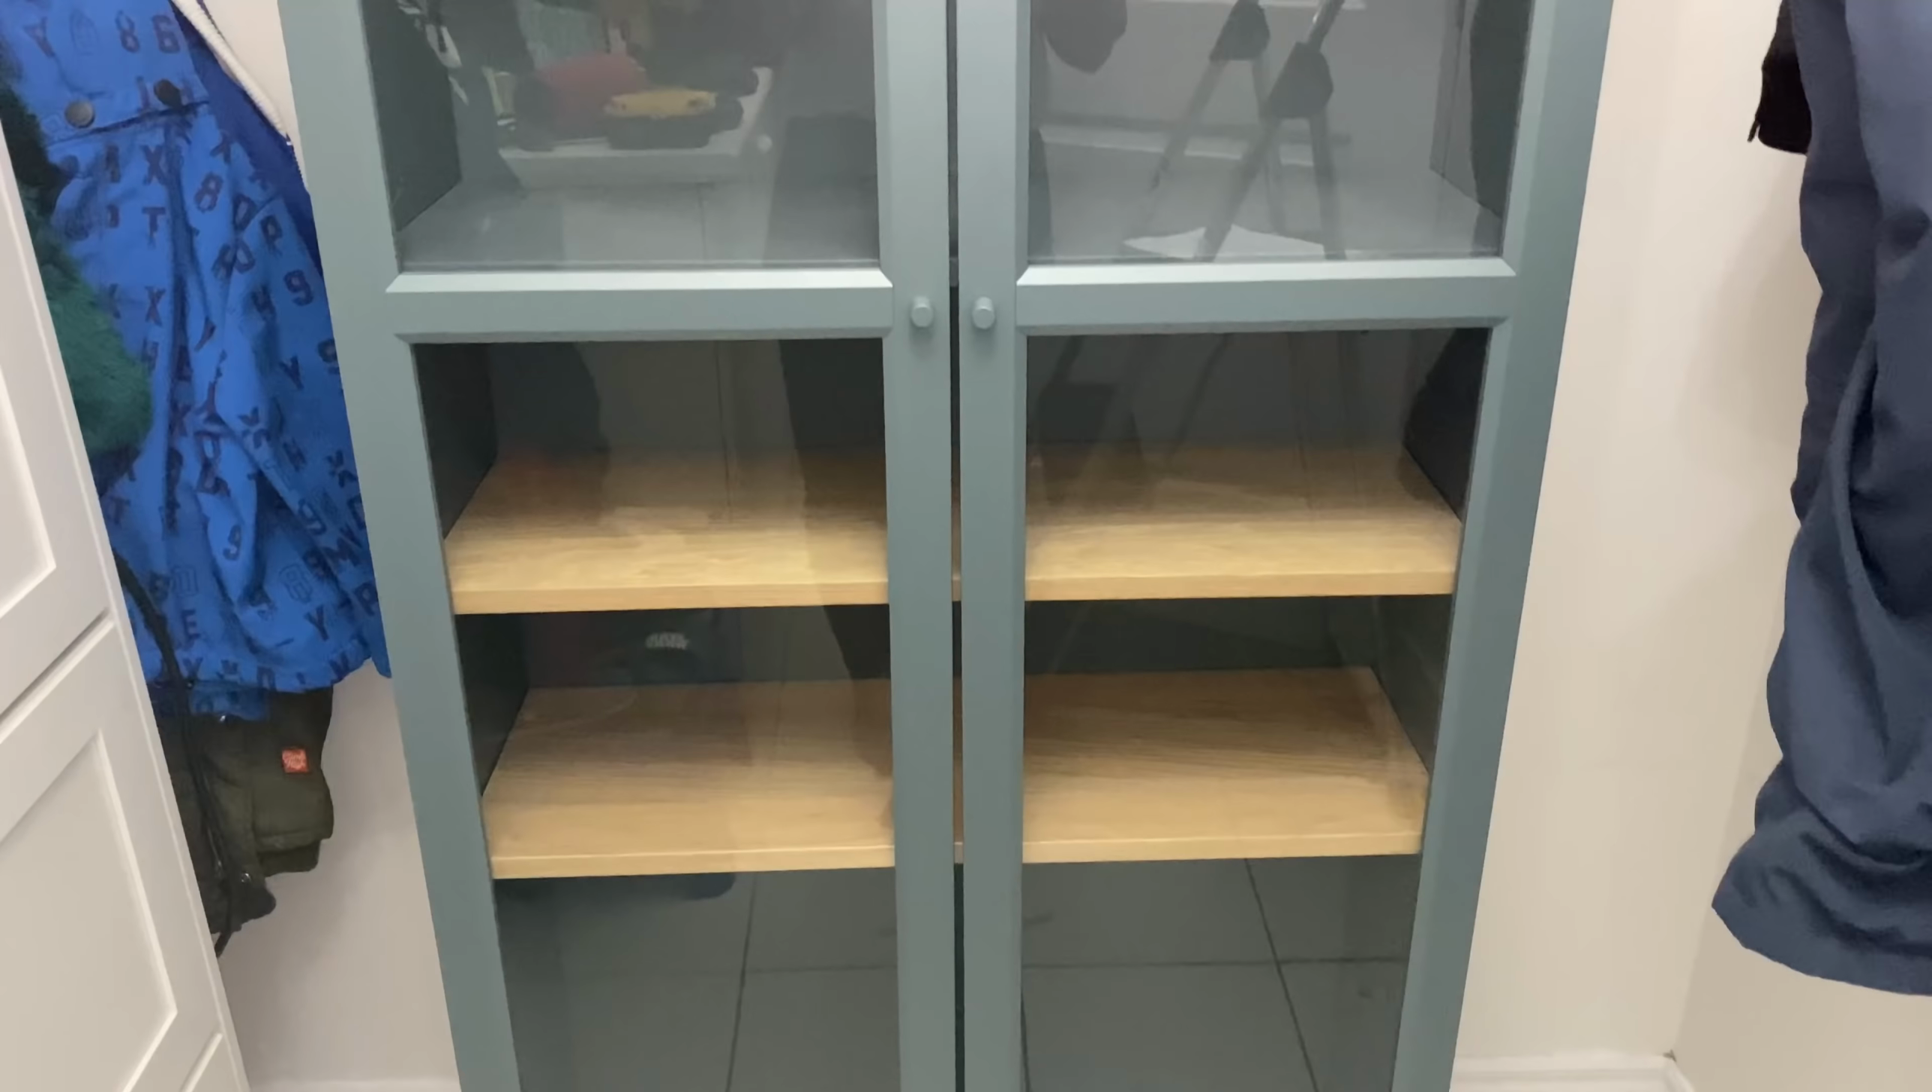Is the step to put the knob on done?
Yes.